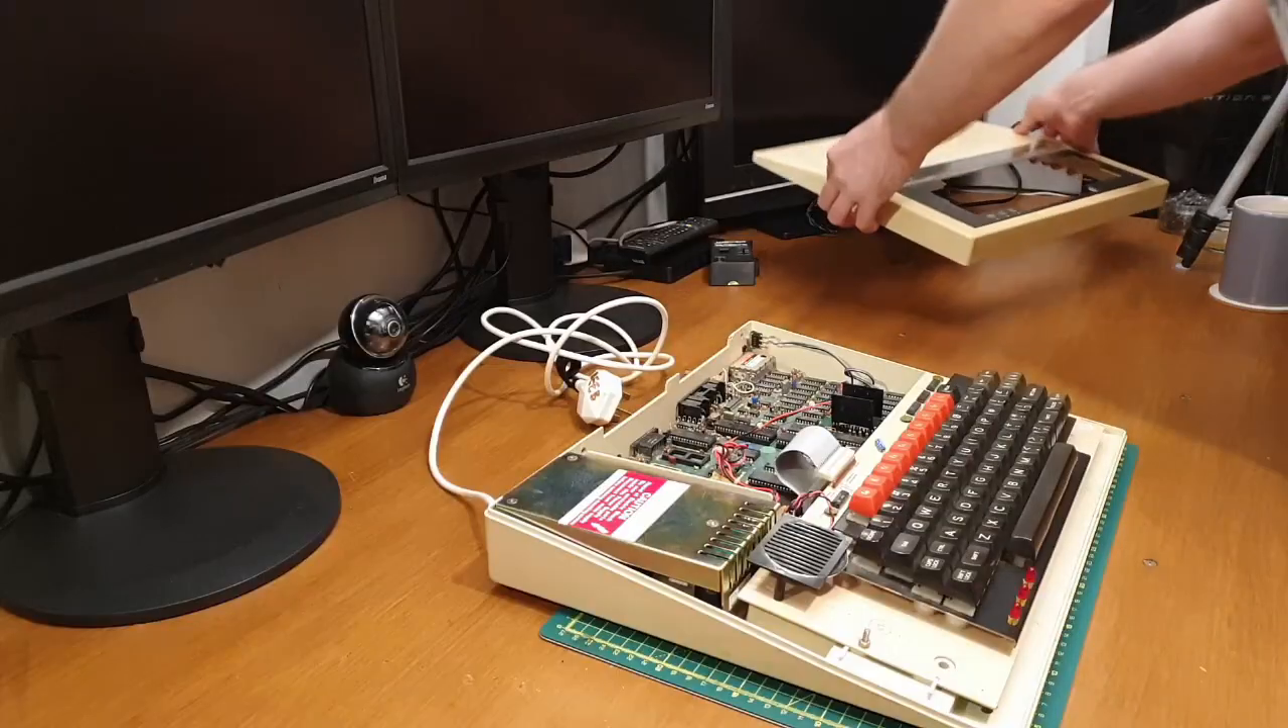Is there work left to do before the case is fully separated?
No.